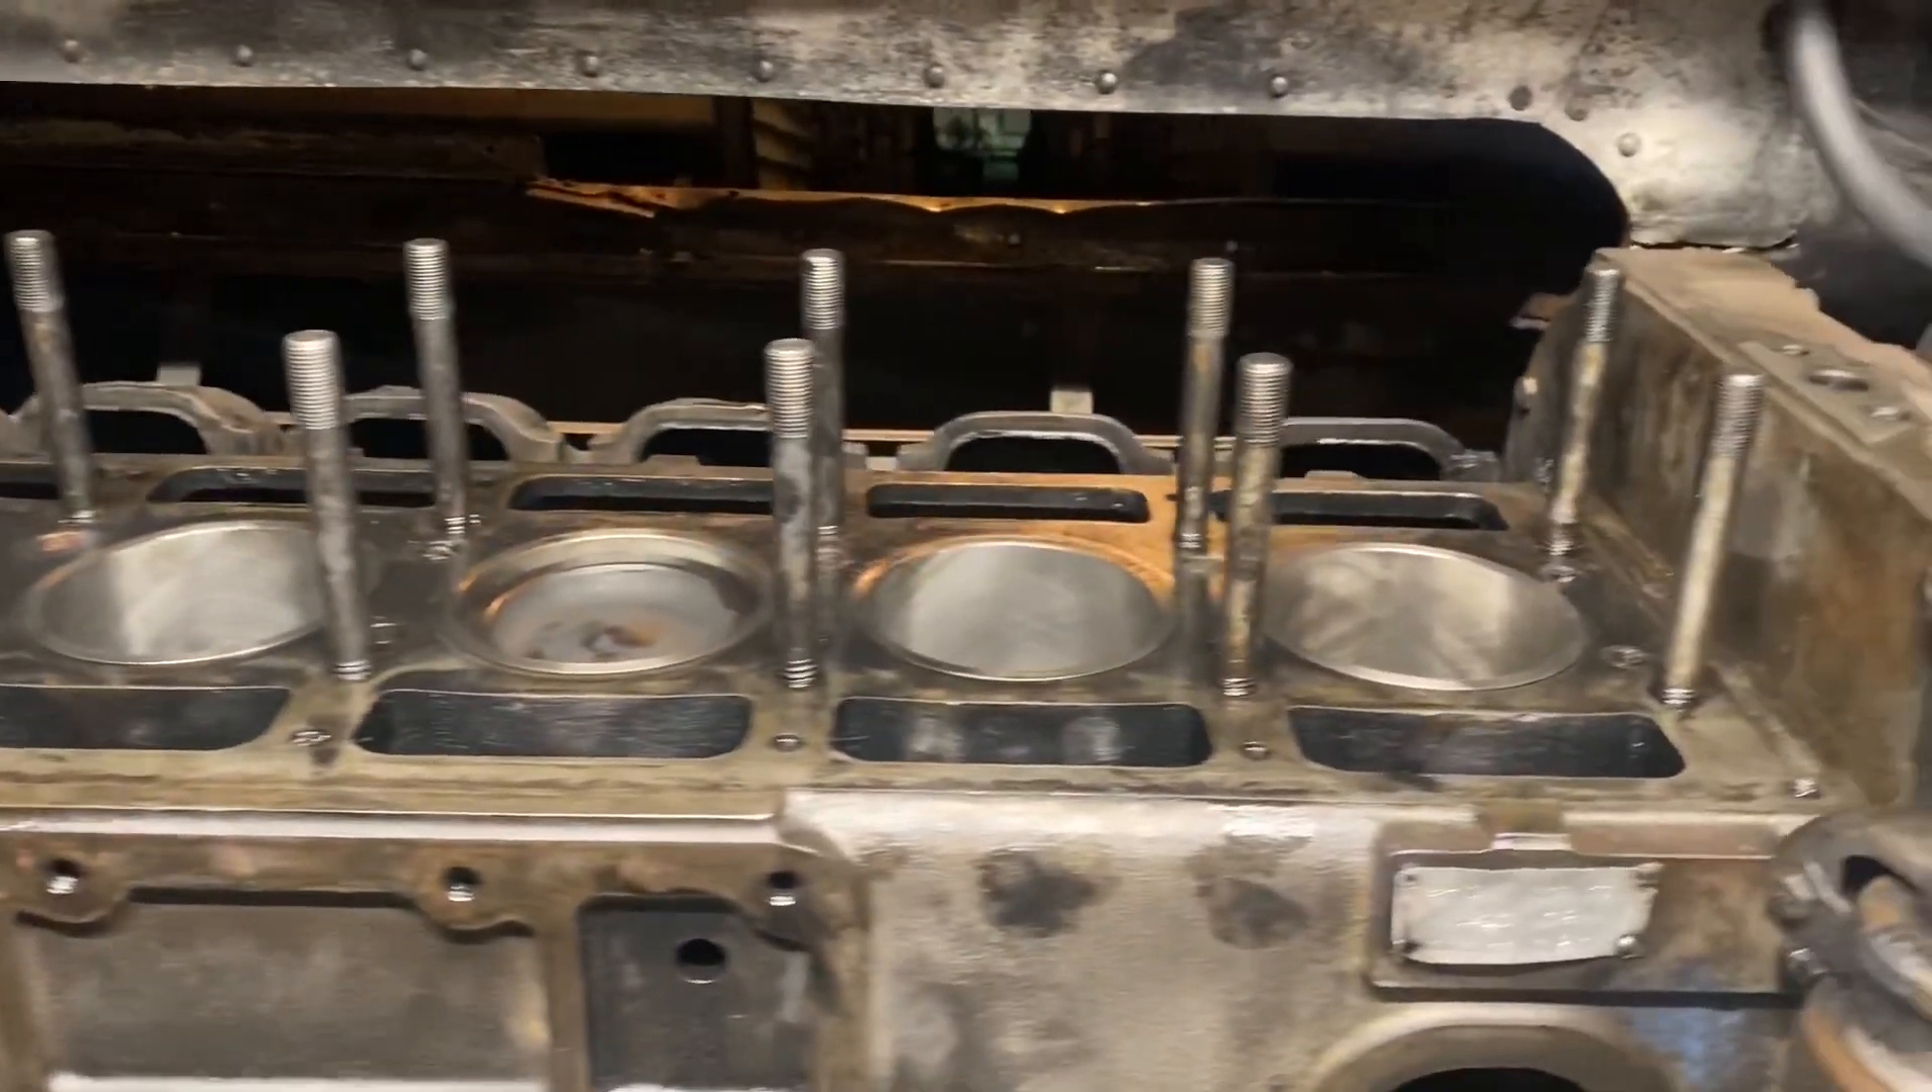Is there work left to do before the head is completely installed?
Yes.